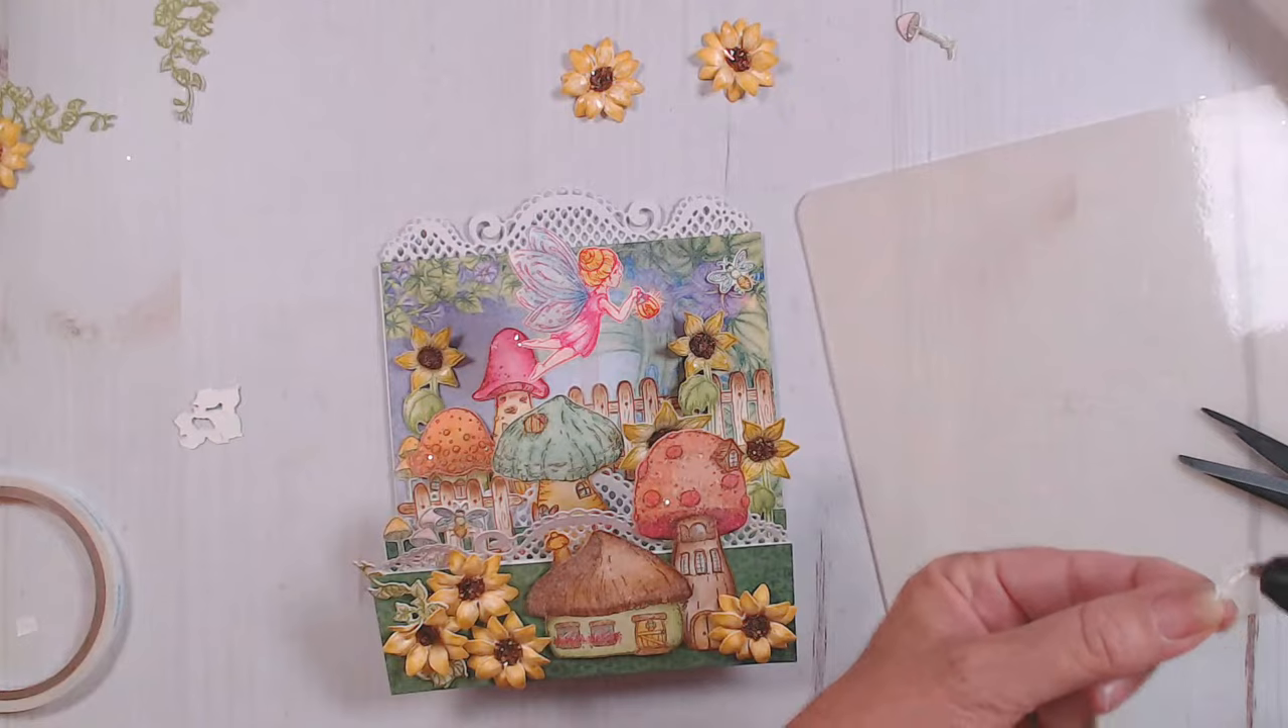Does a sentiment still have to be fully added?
Yes.